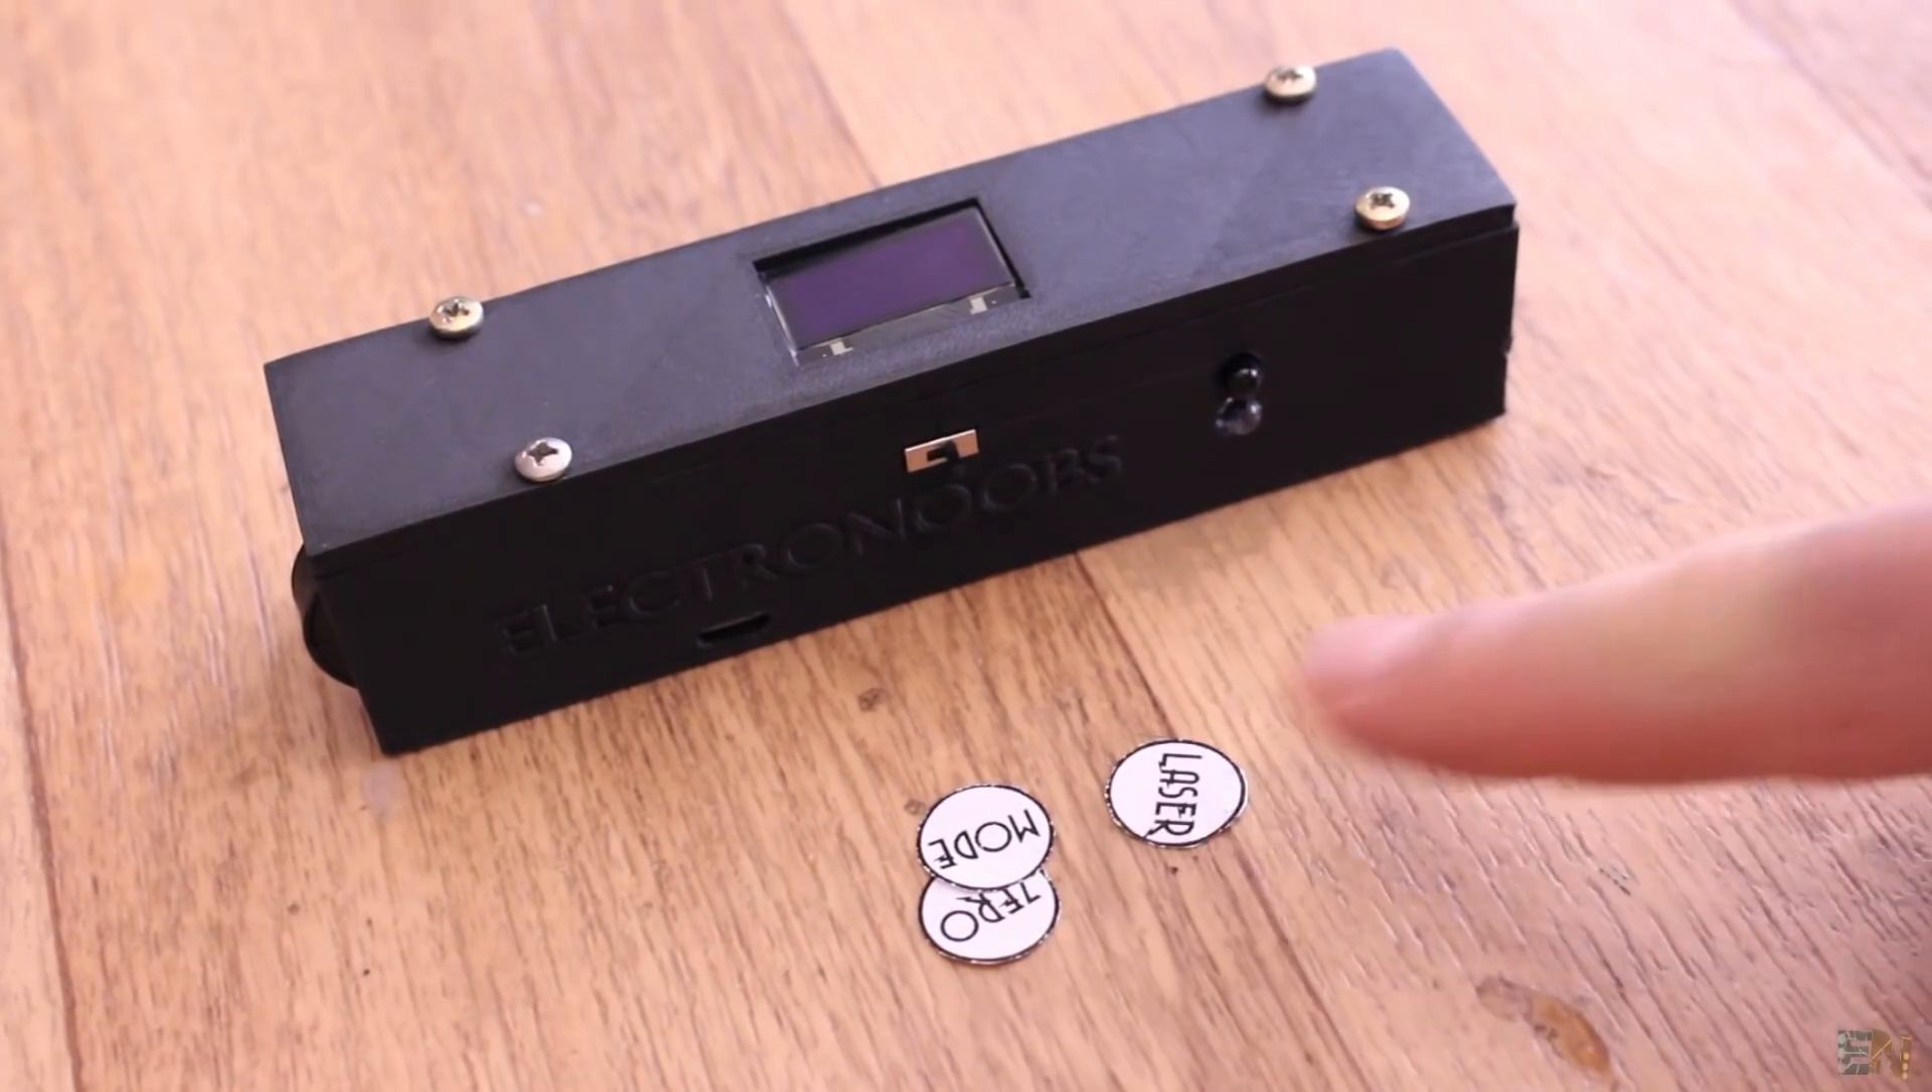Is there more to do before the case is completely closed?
No.